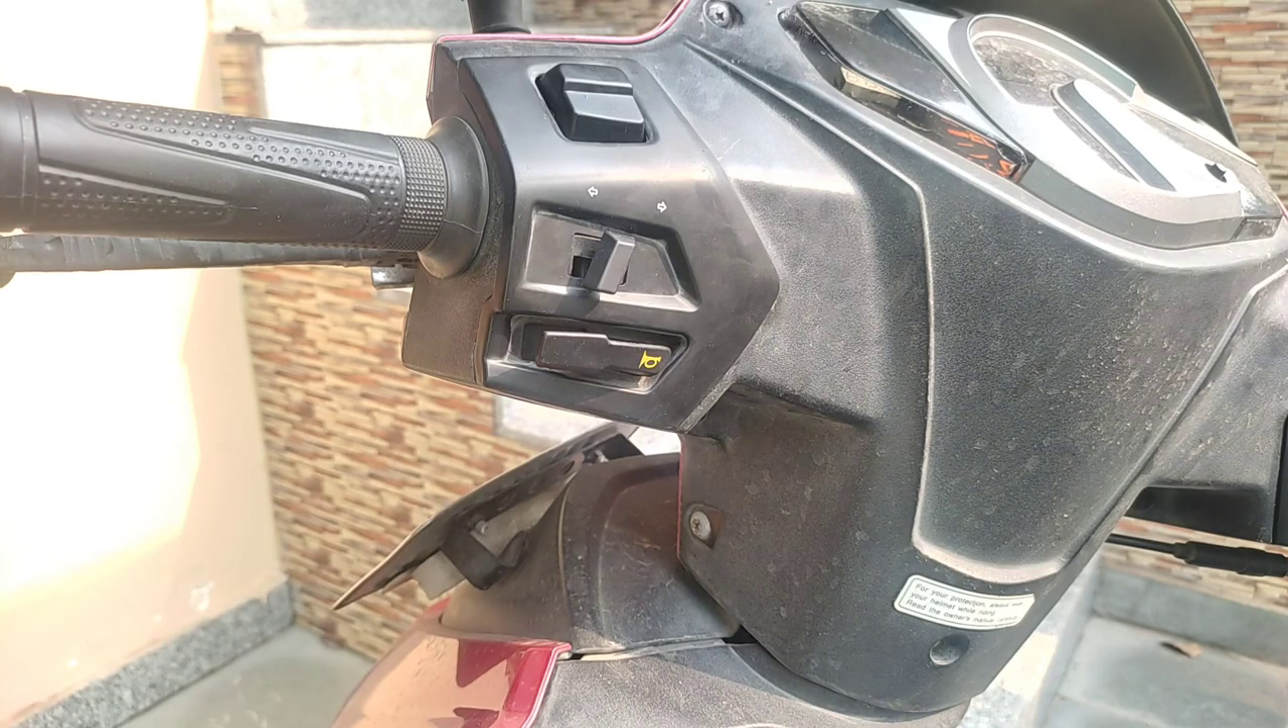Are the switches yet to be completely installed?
No.